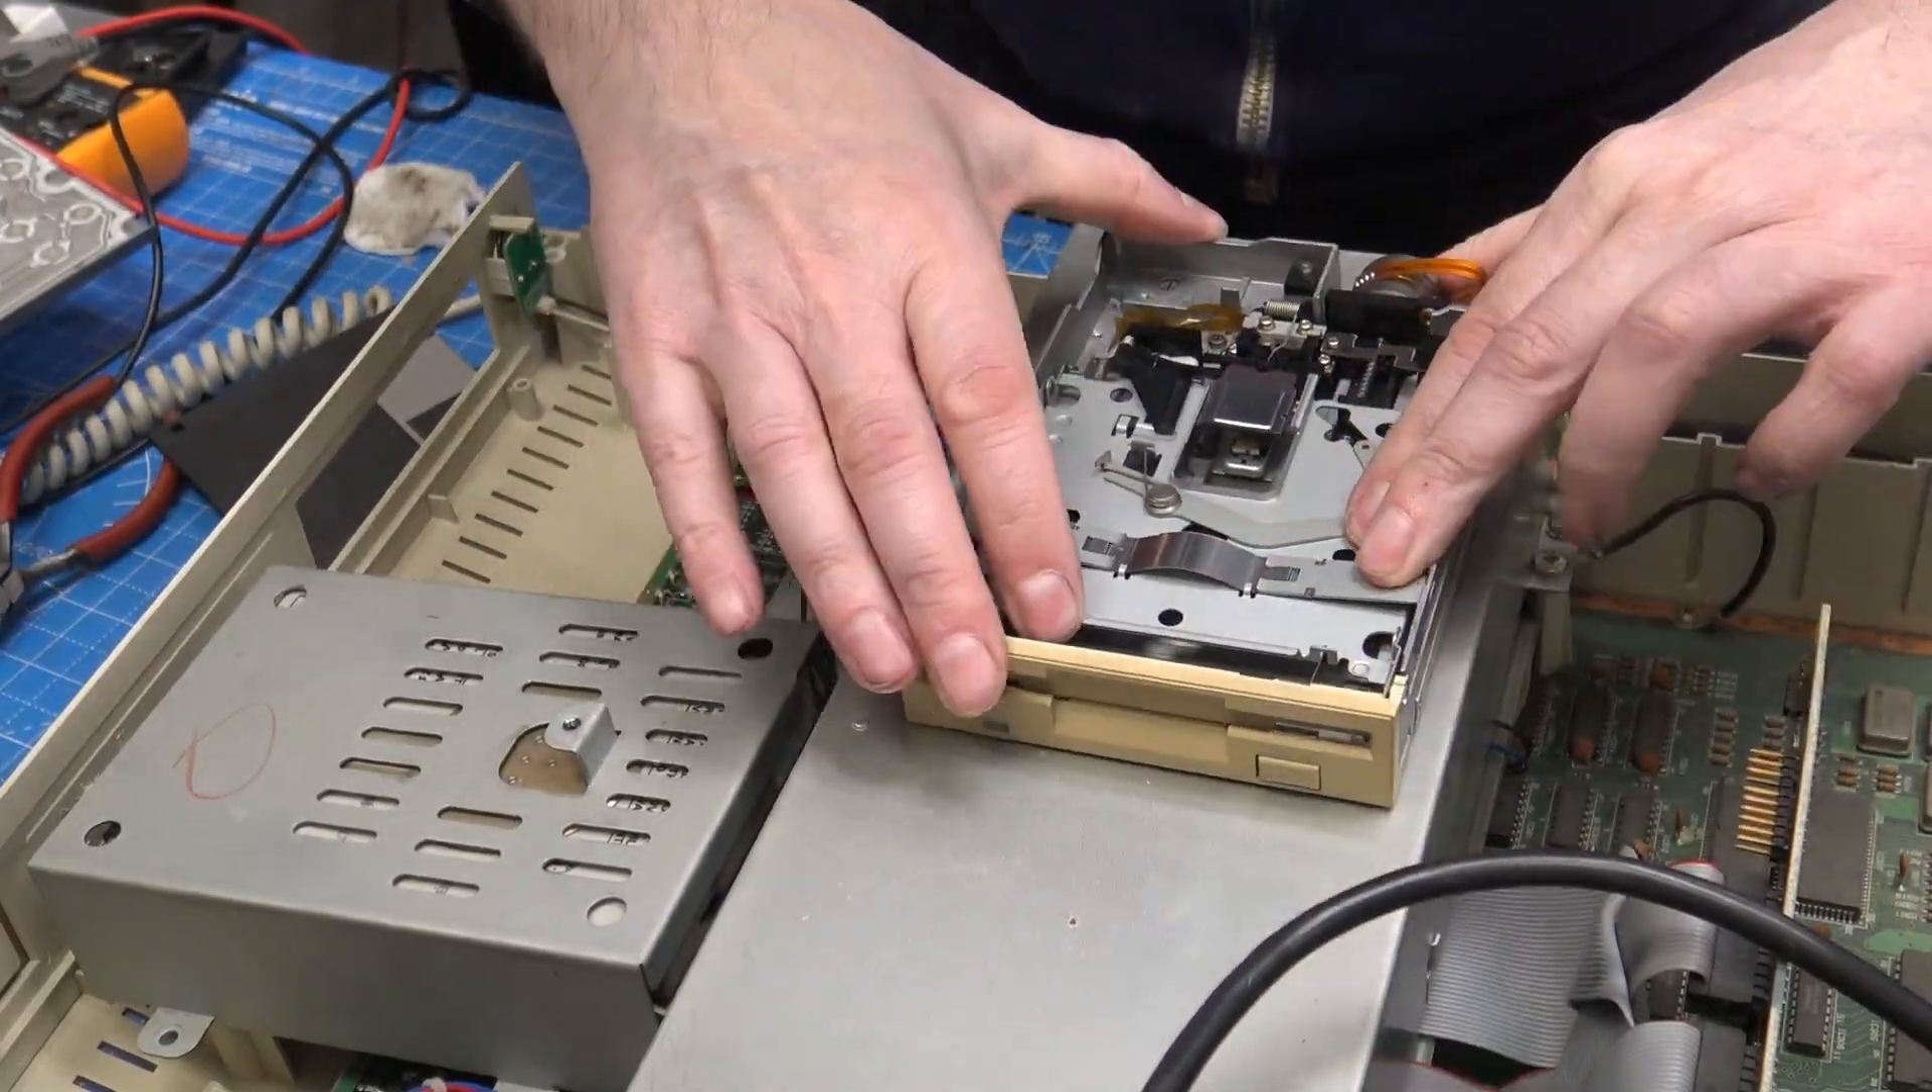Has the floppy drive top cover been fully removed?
Yes.